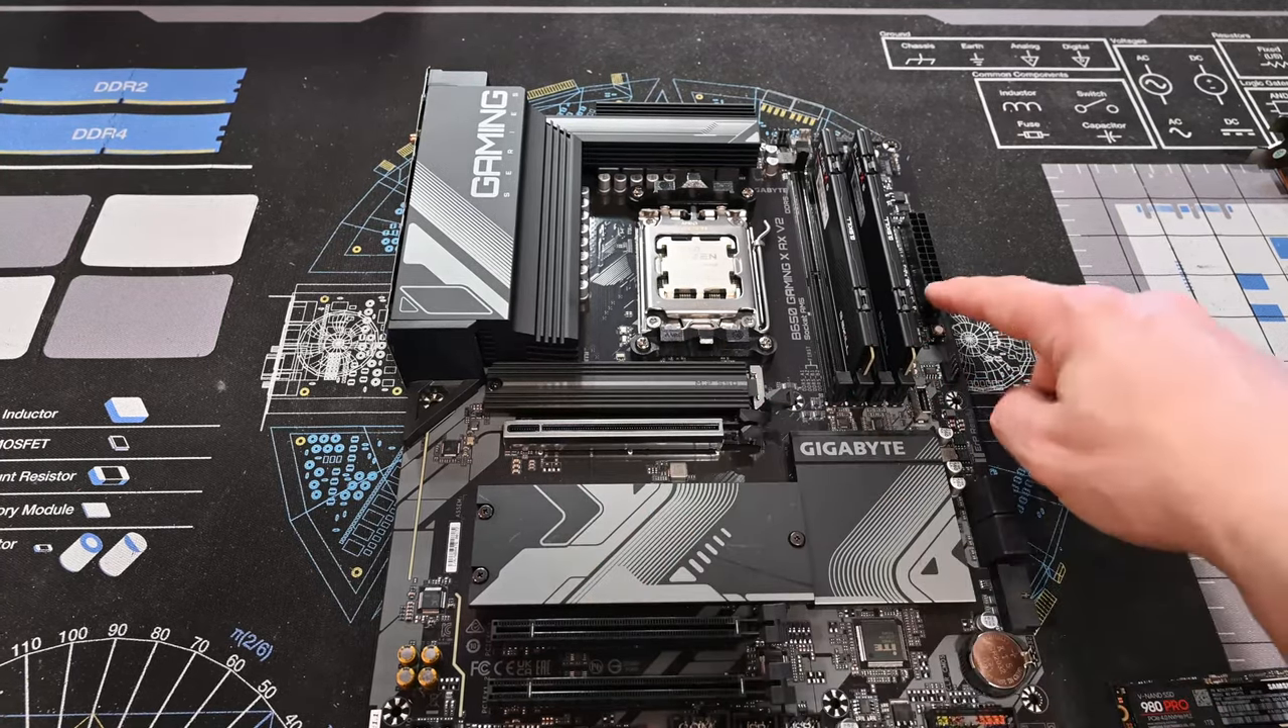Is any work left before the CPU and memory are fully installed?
No.